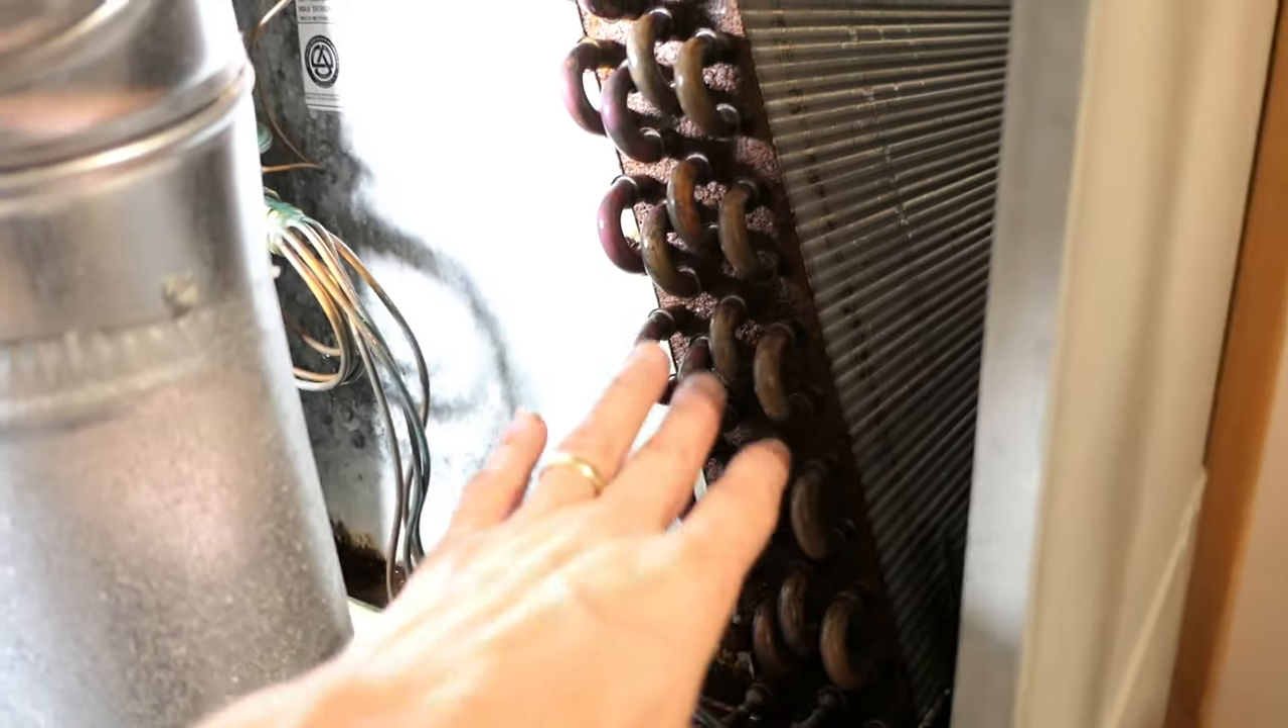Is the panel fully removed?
Yes.